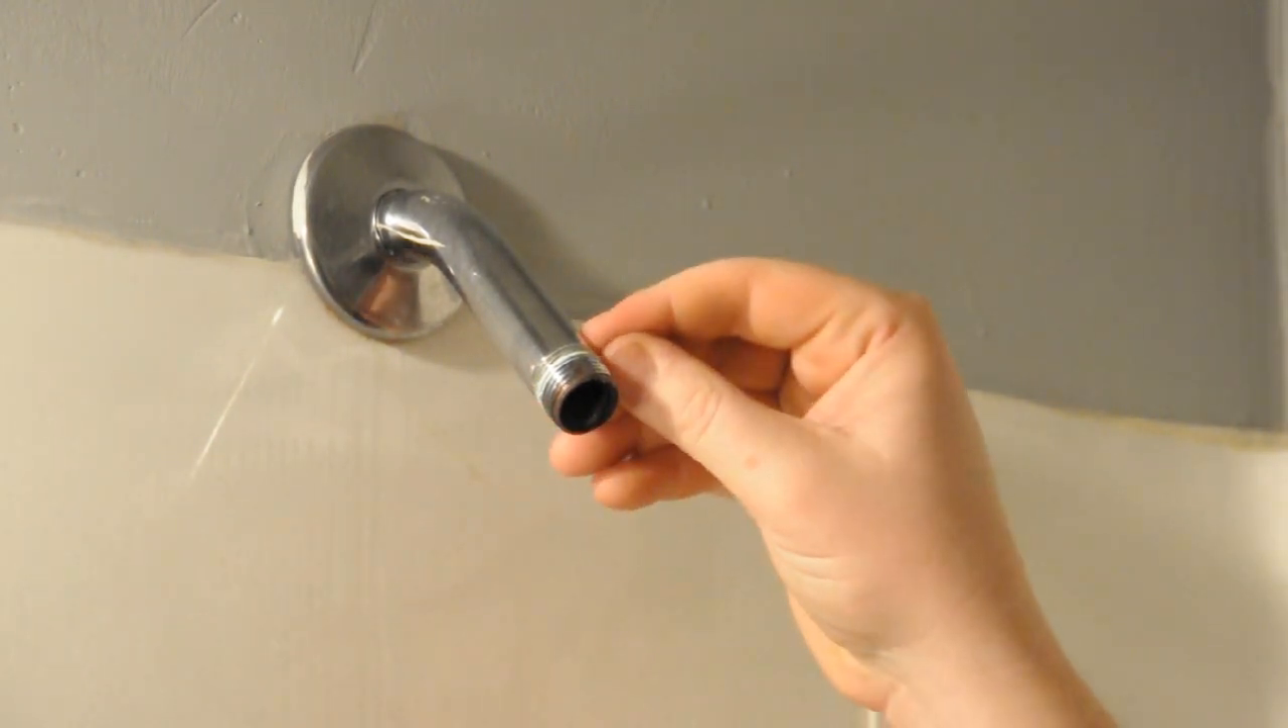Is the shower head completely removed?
Yes.